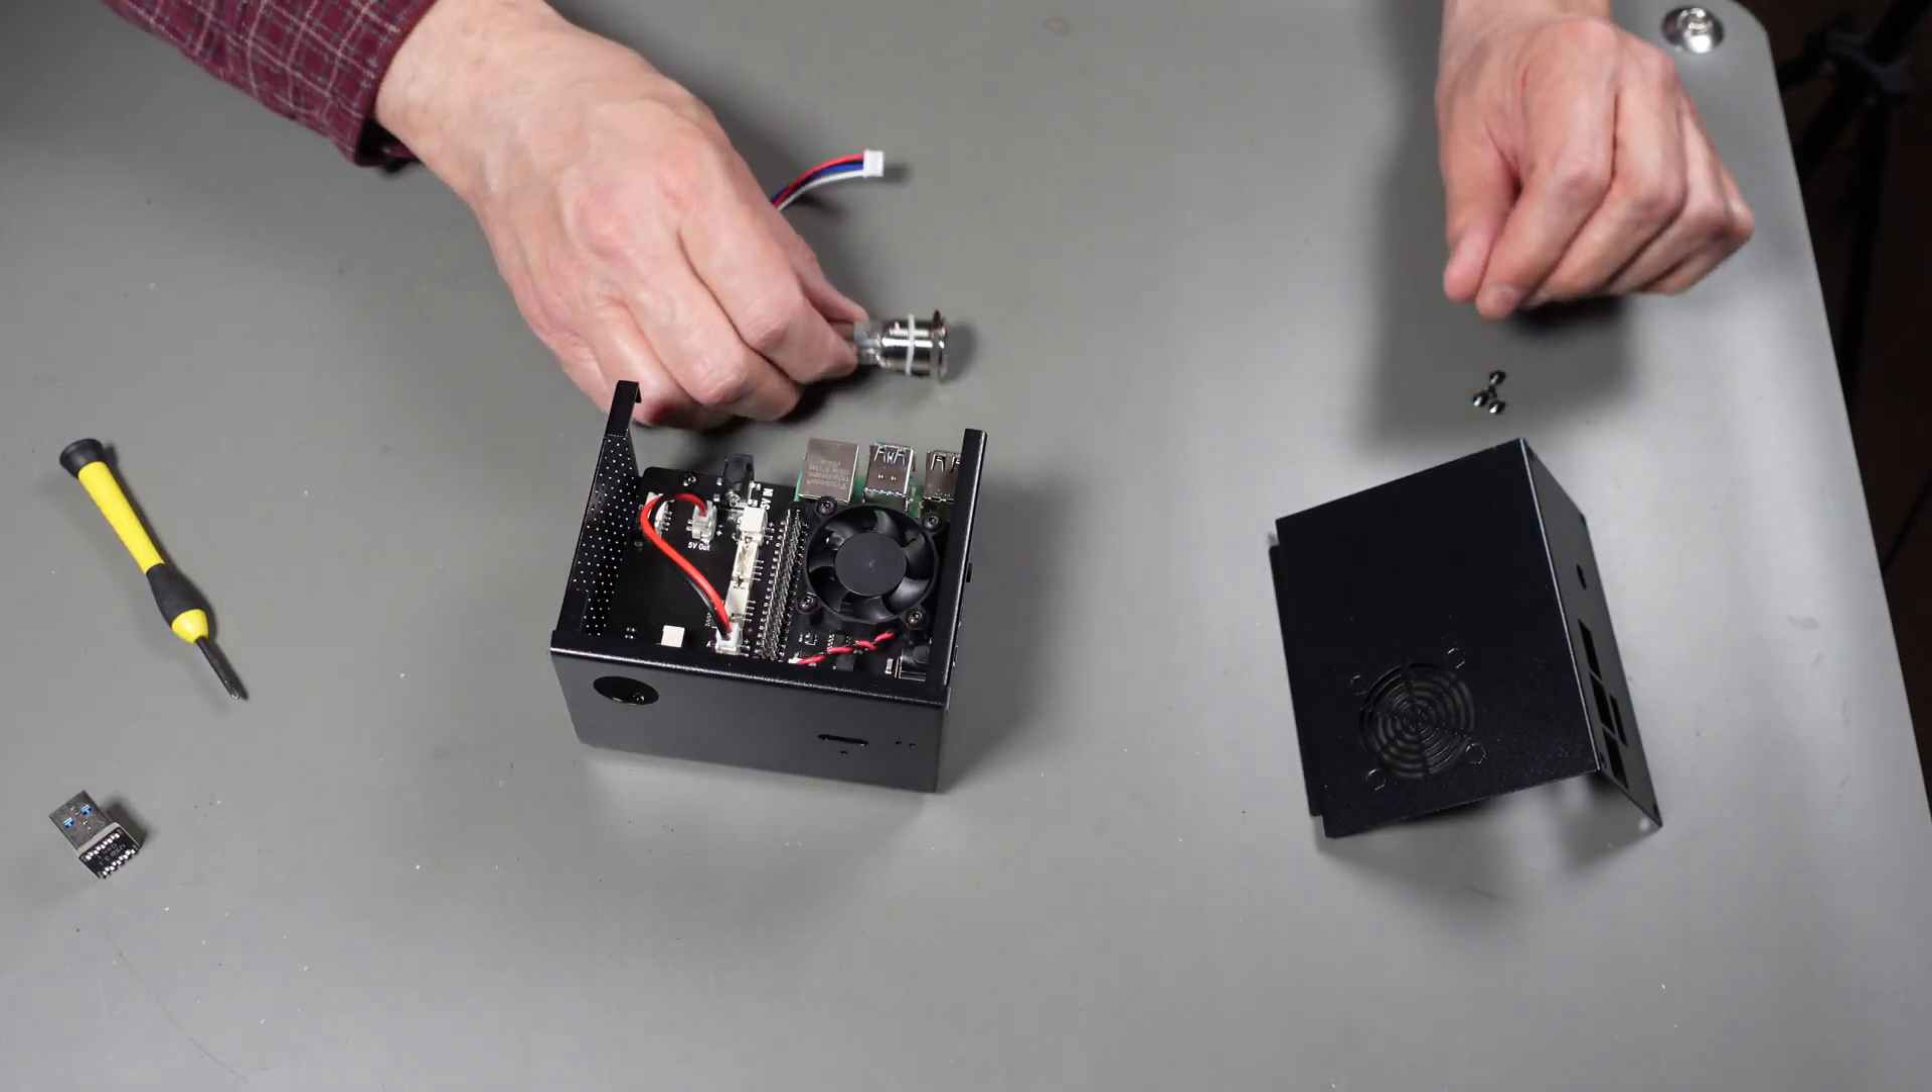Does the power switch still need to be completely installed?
Yes.